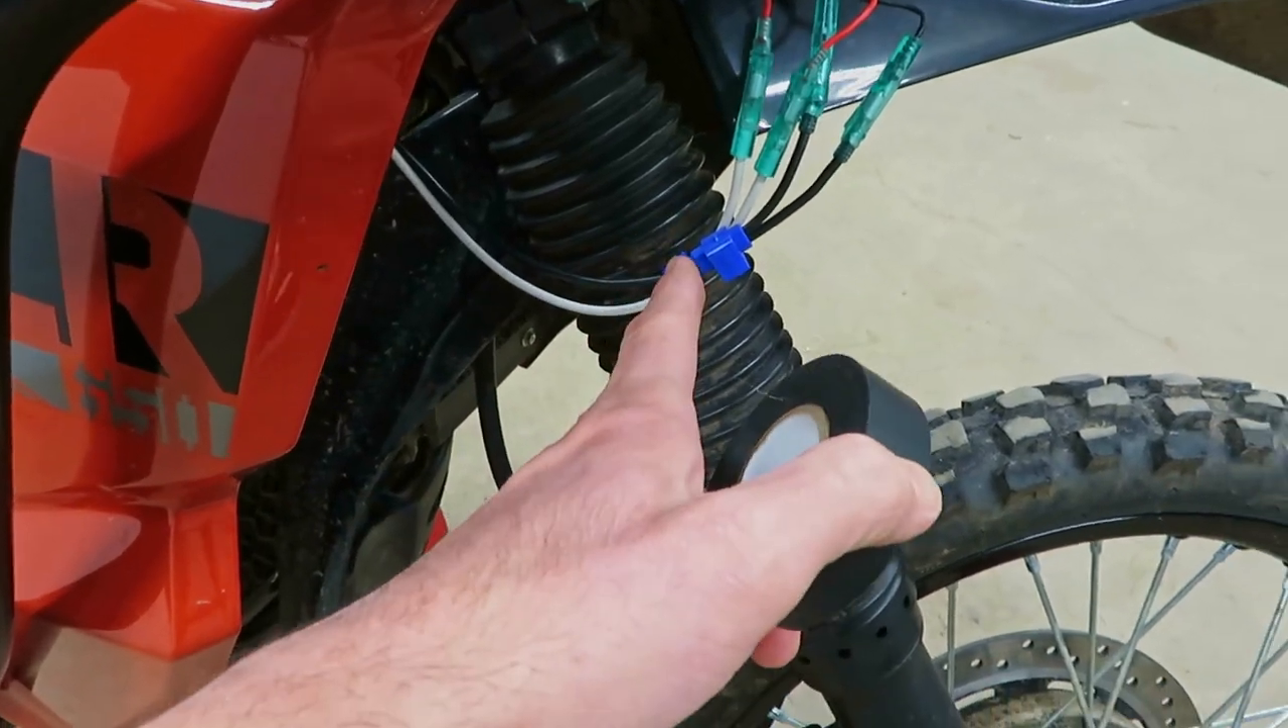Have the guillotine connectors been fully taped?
No.